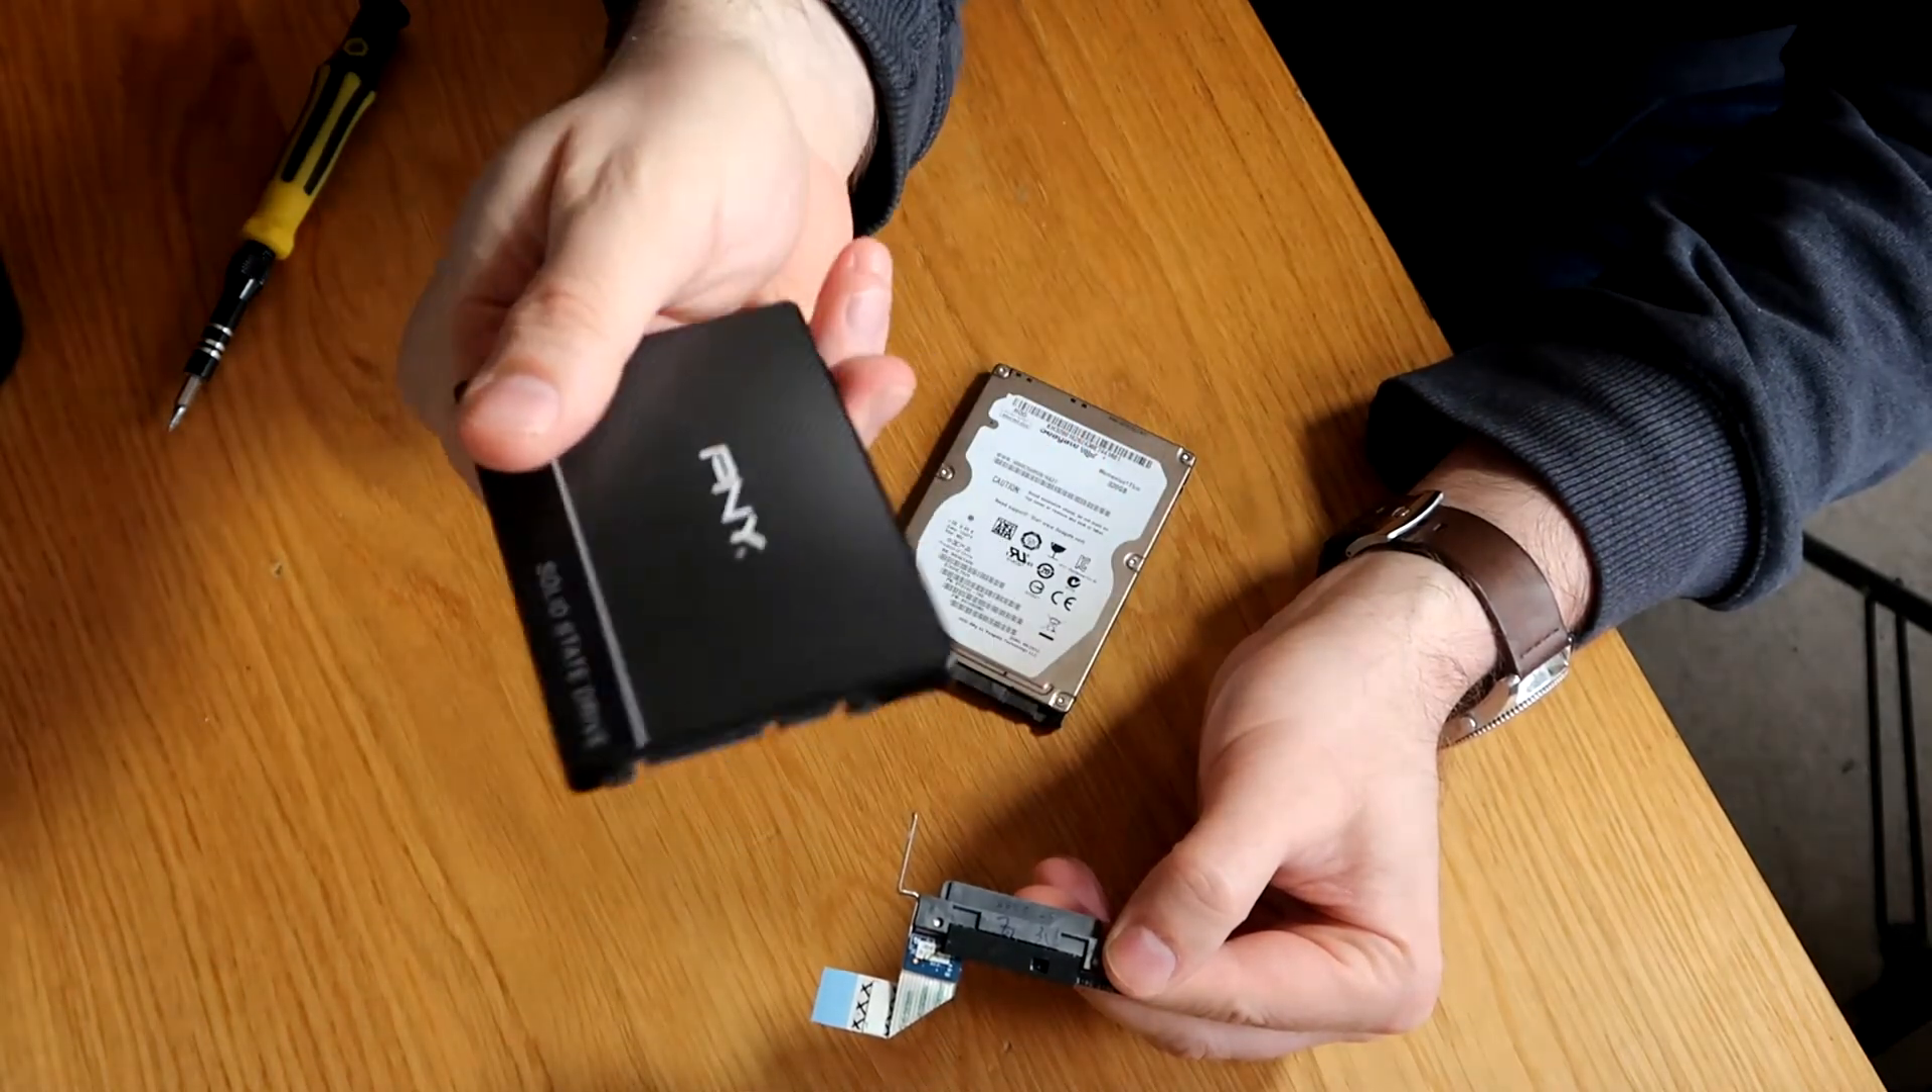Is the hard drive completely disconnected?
Yes.